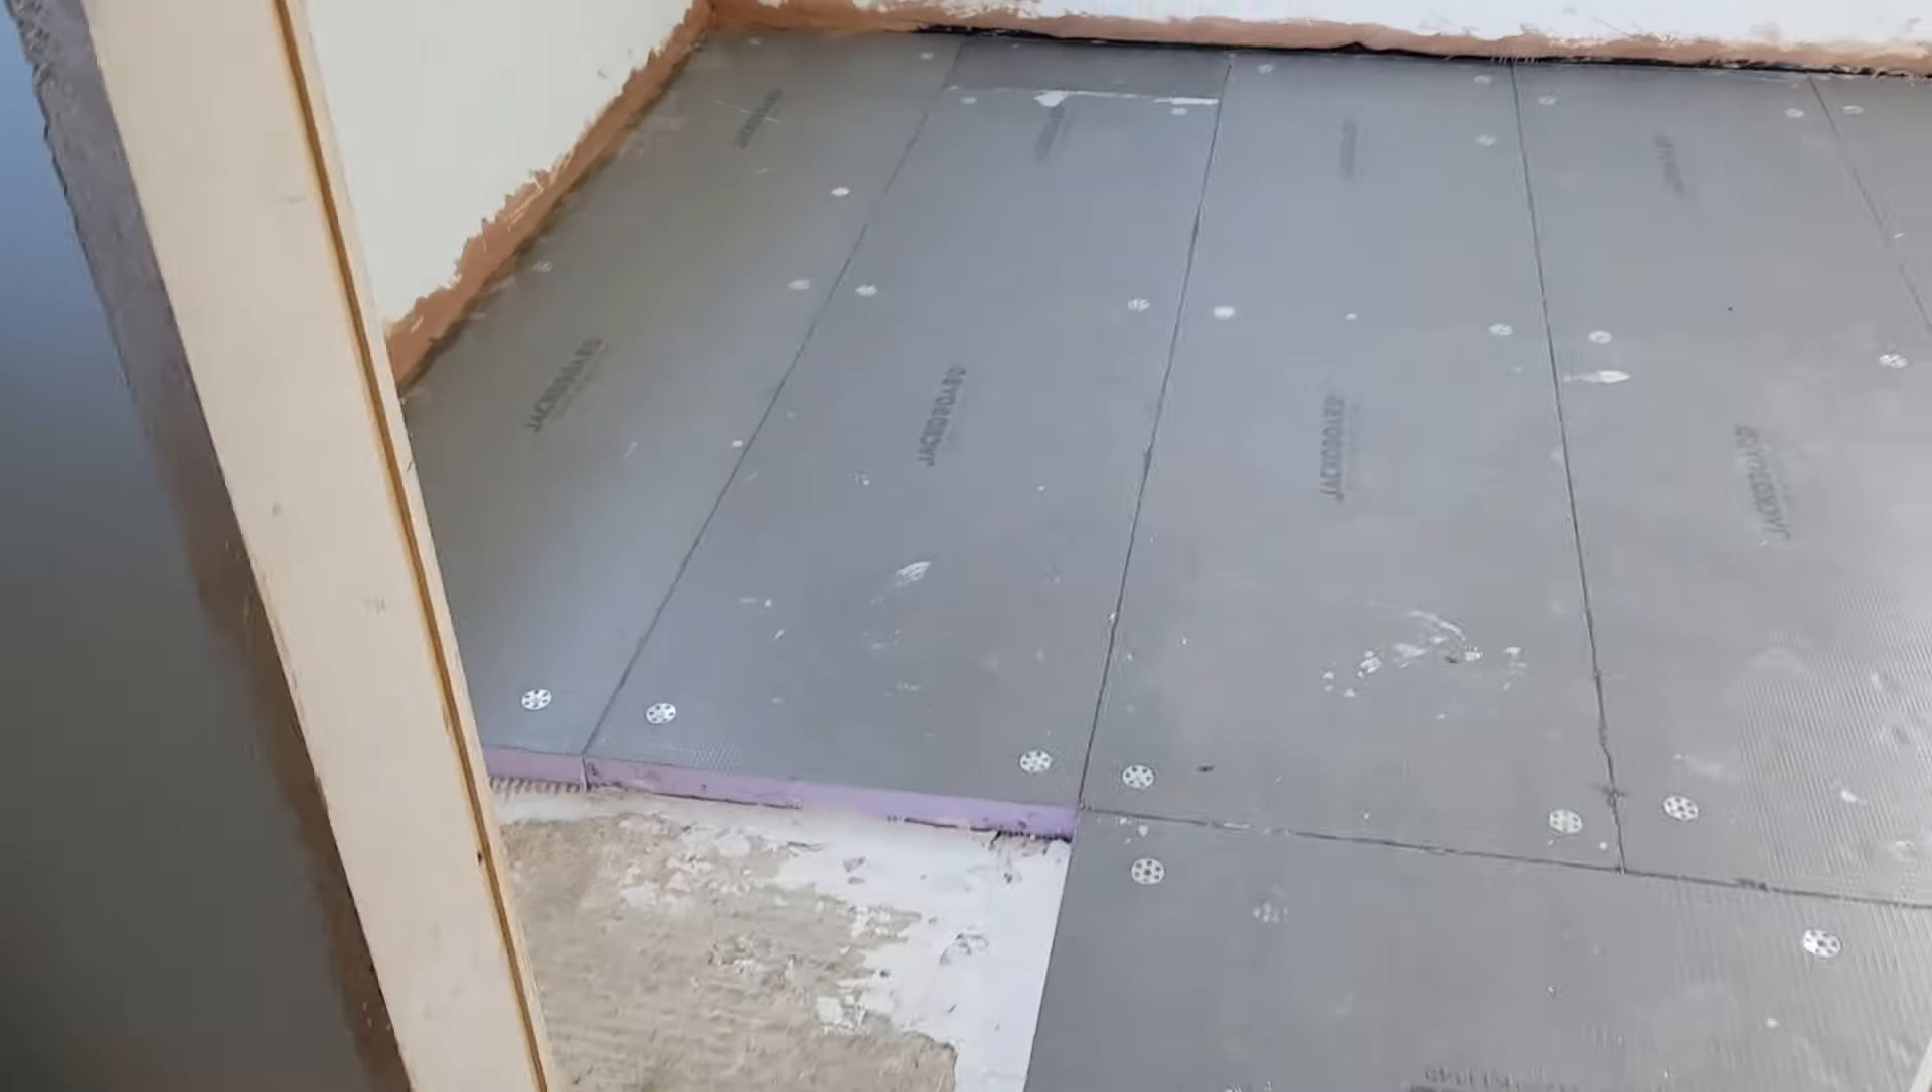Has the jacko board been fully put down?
No.